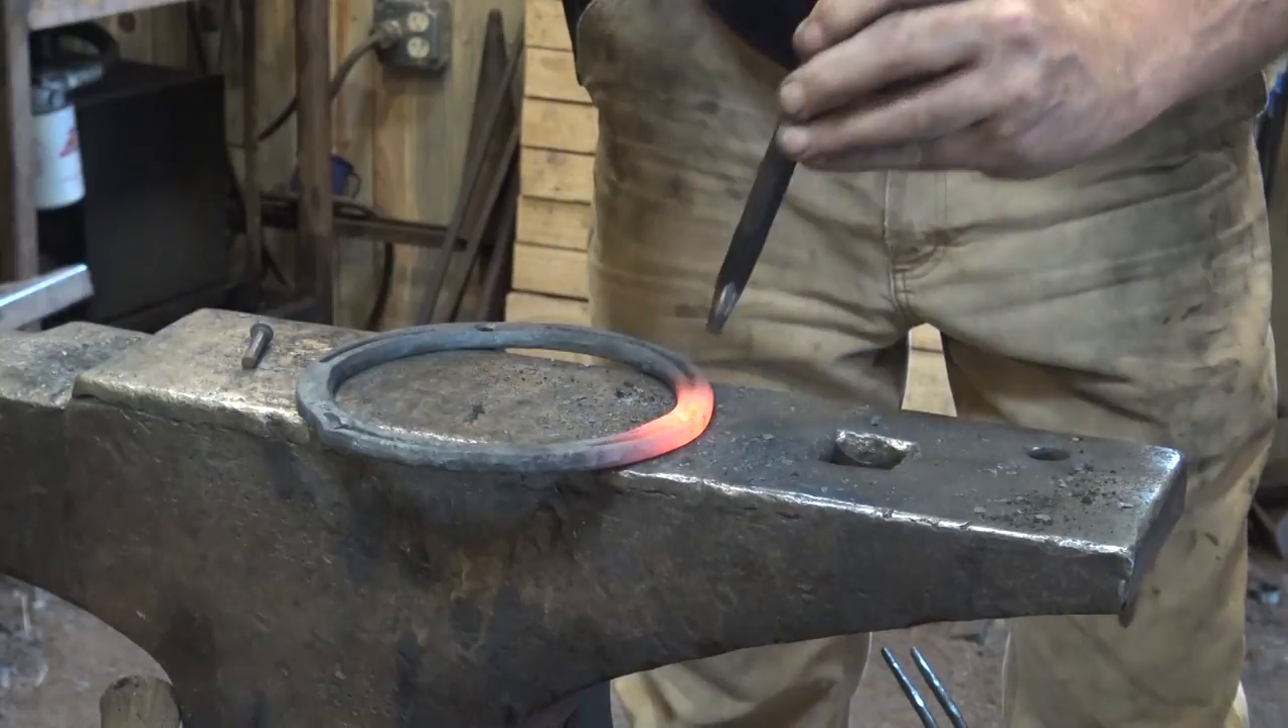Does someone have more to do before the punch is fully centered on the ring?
Yes.